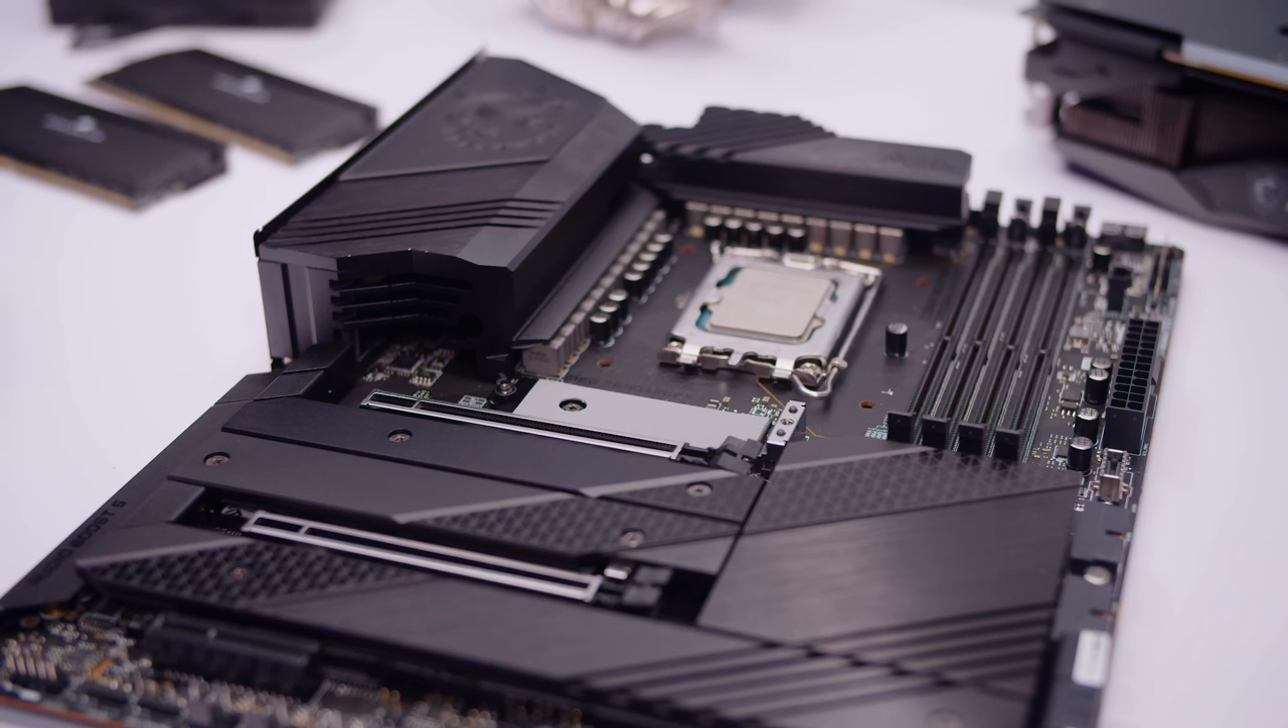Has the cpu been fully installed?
Yes.